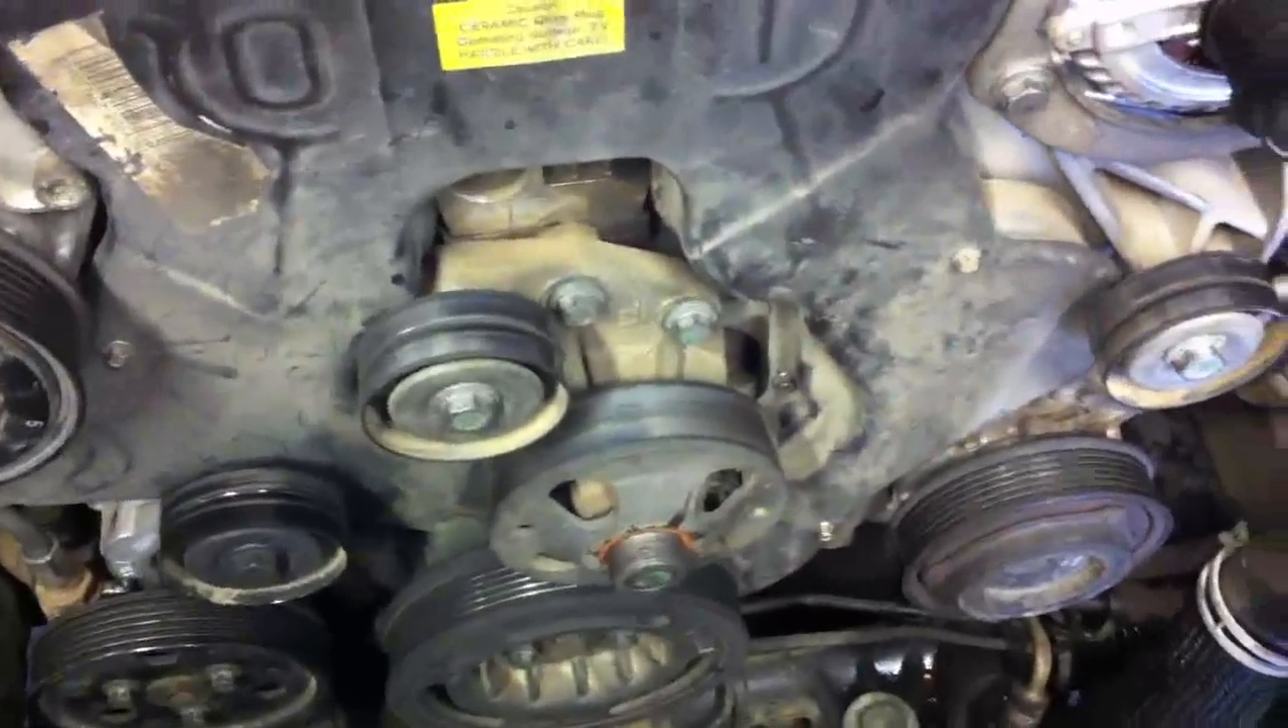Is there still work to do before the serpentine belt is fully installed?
Yes.